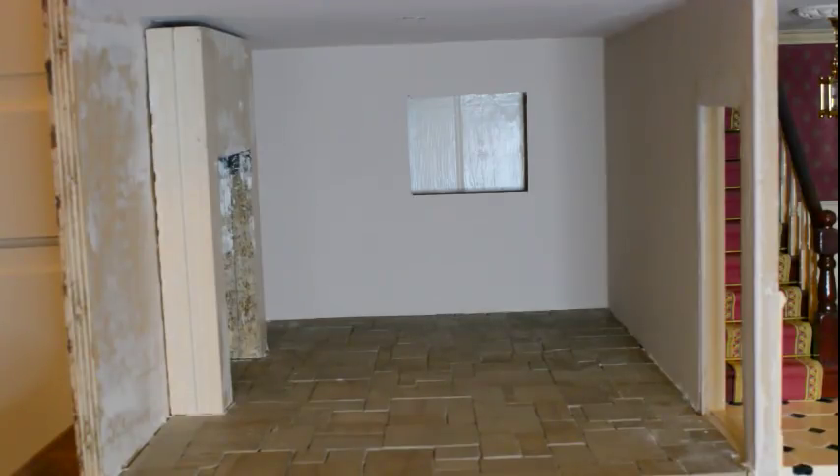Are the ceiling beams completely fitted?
No.